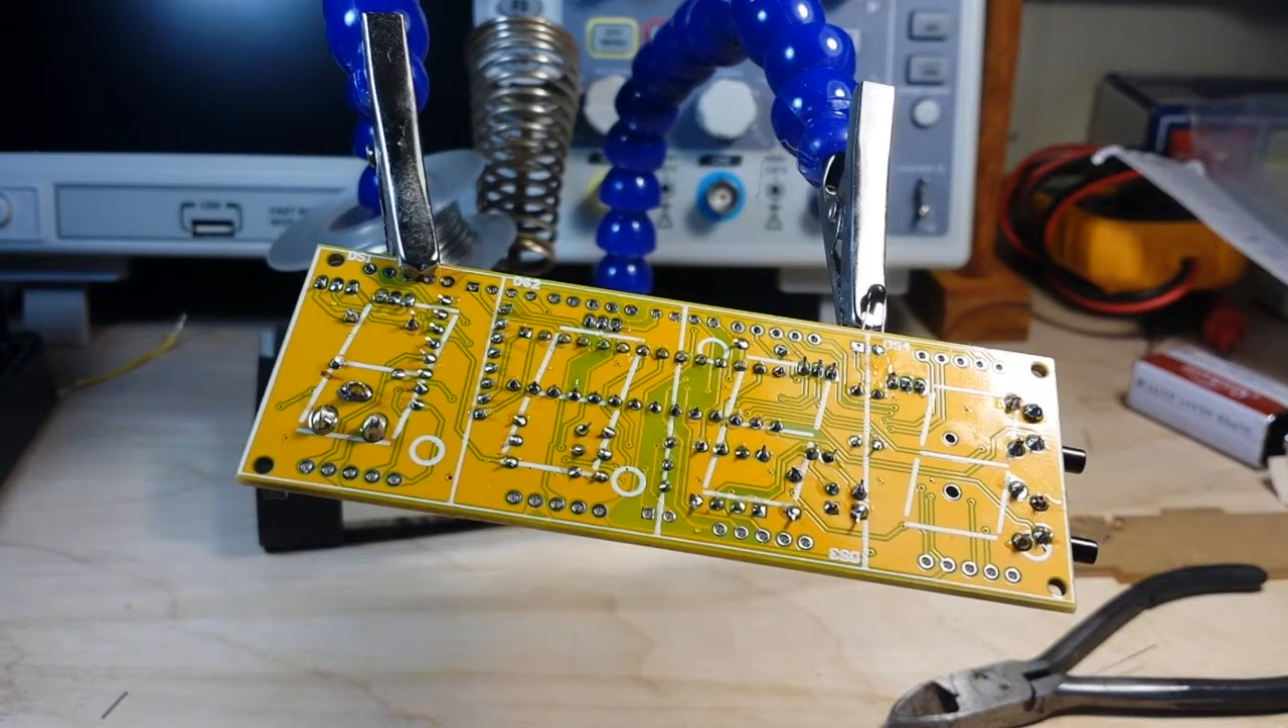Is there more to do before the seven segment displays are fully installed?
Yes.